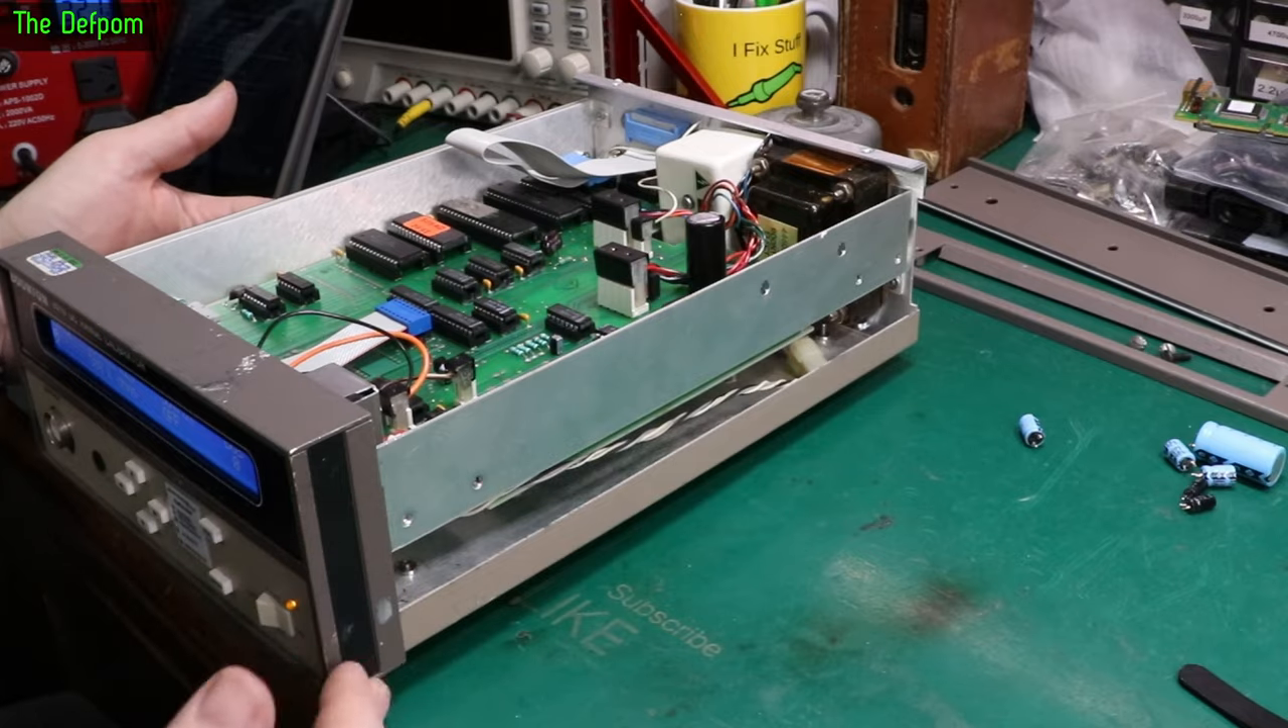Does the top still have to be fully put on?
Yes.